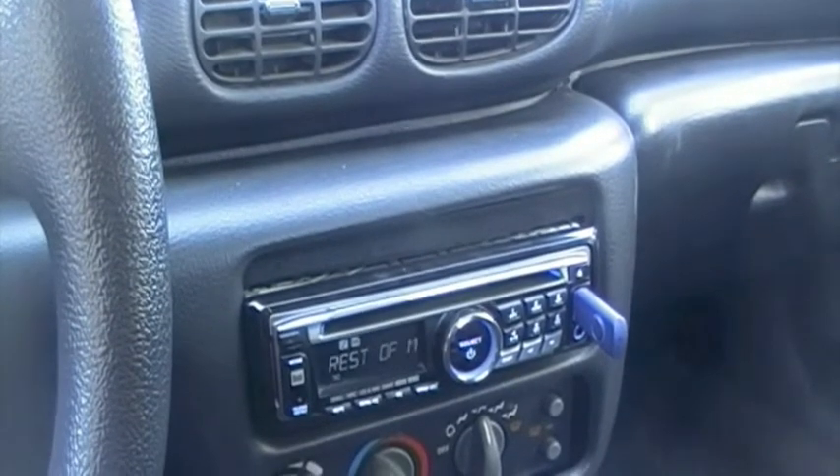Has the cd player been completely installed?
Yes.